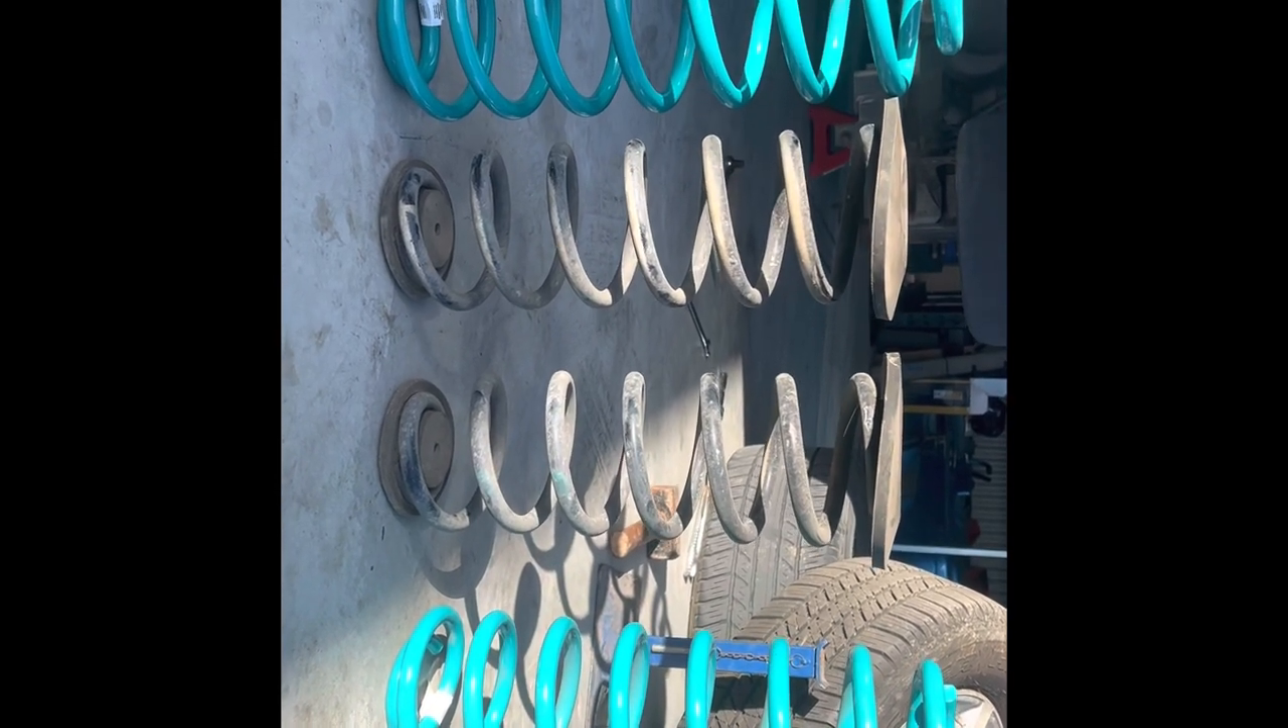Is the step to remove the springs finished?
Yes.